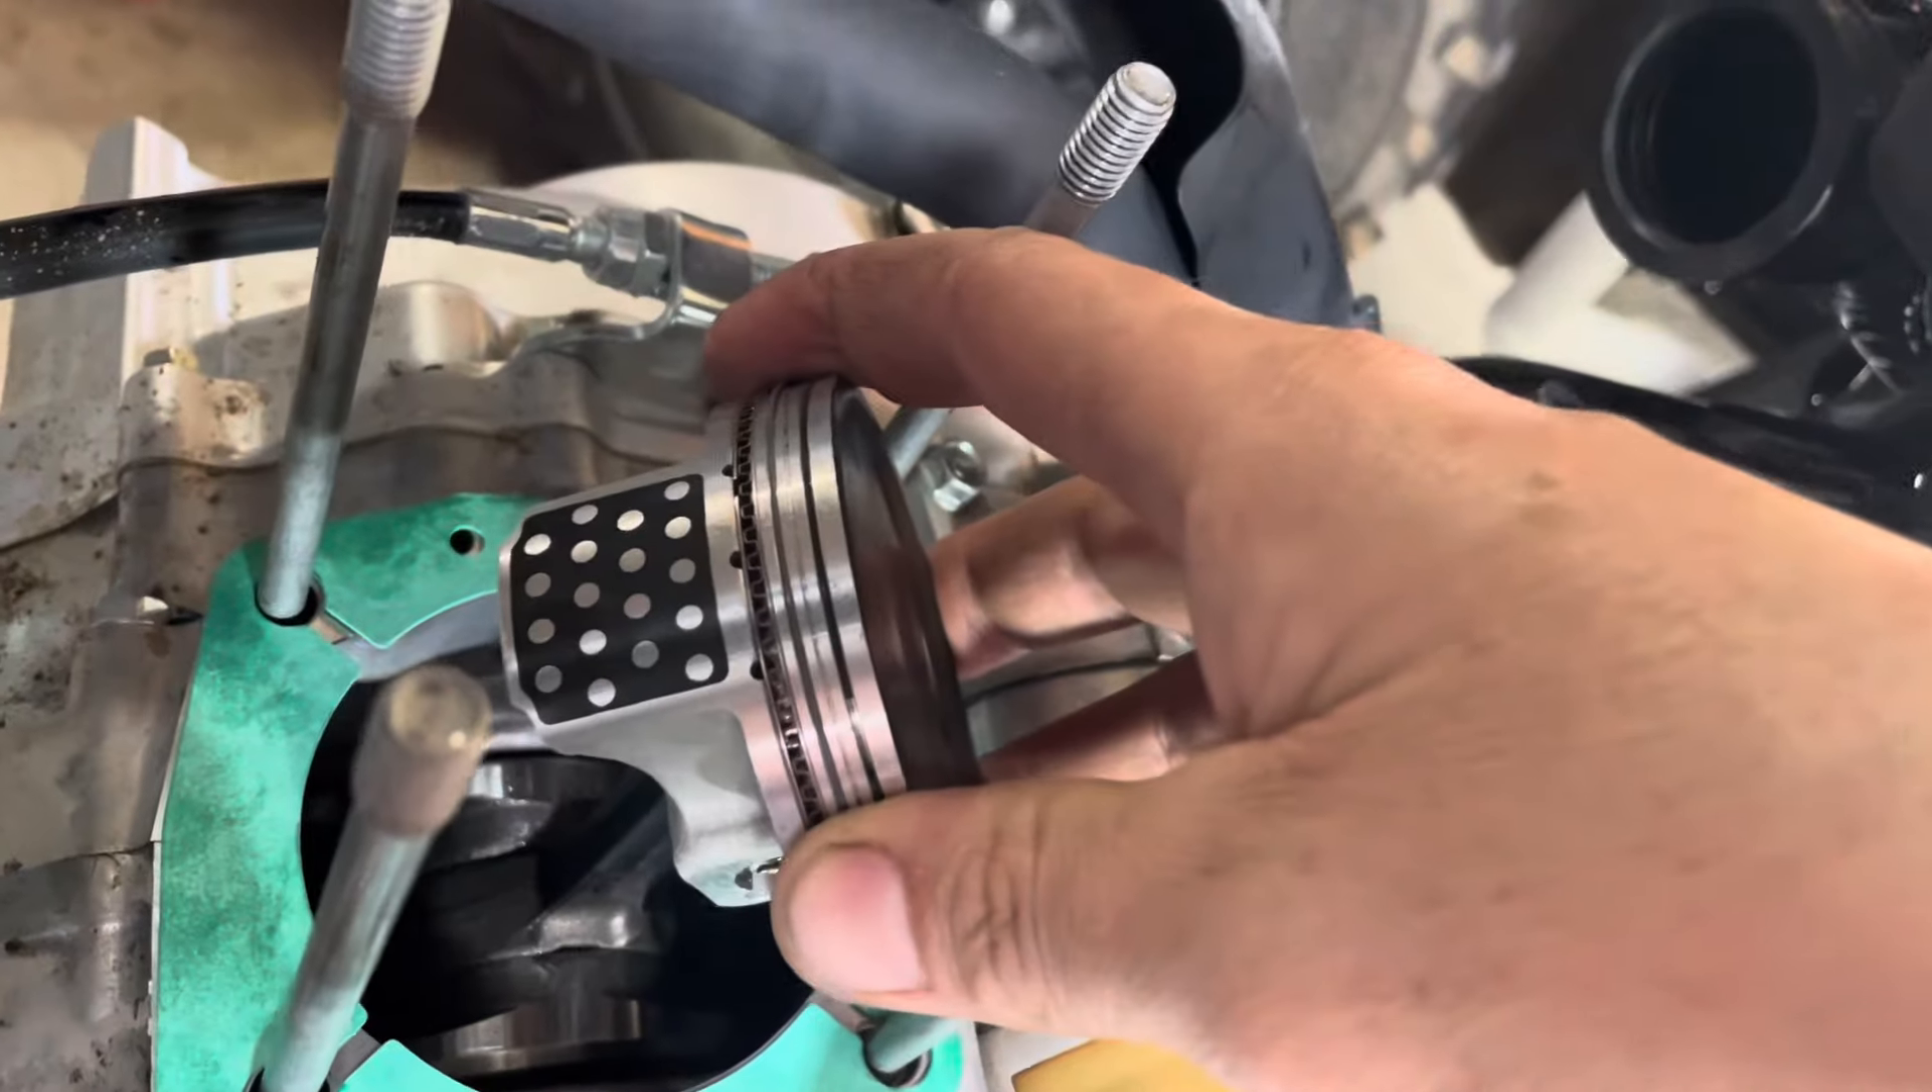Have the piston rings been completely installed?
Yes.